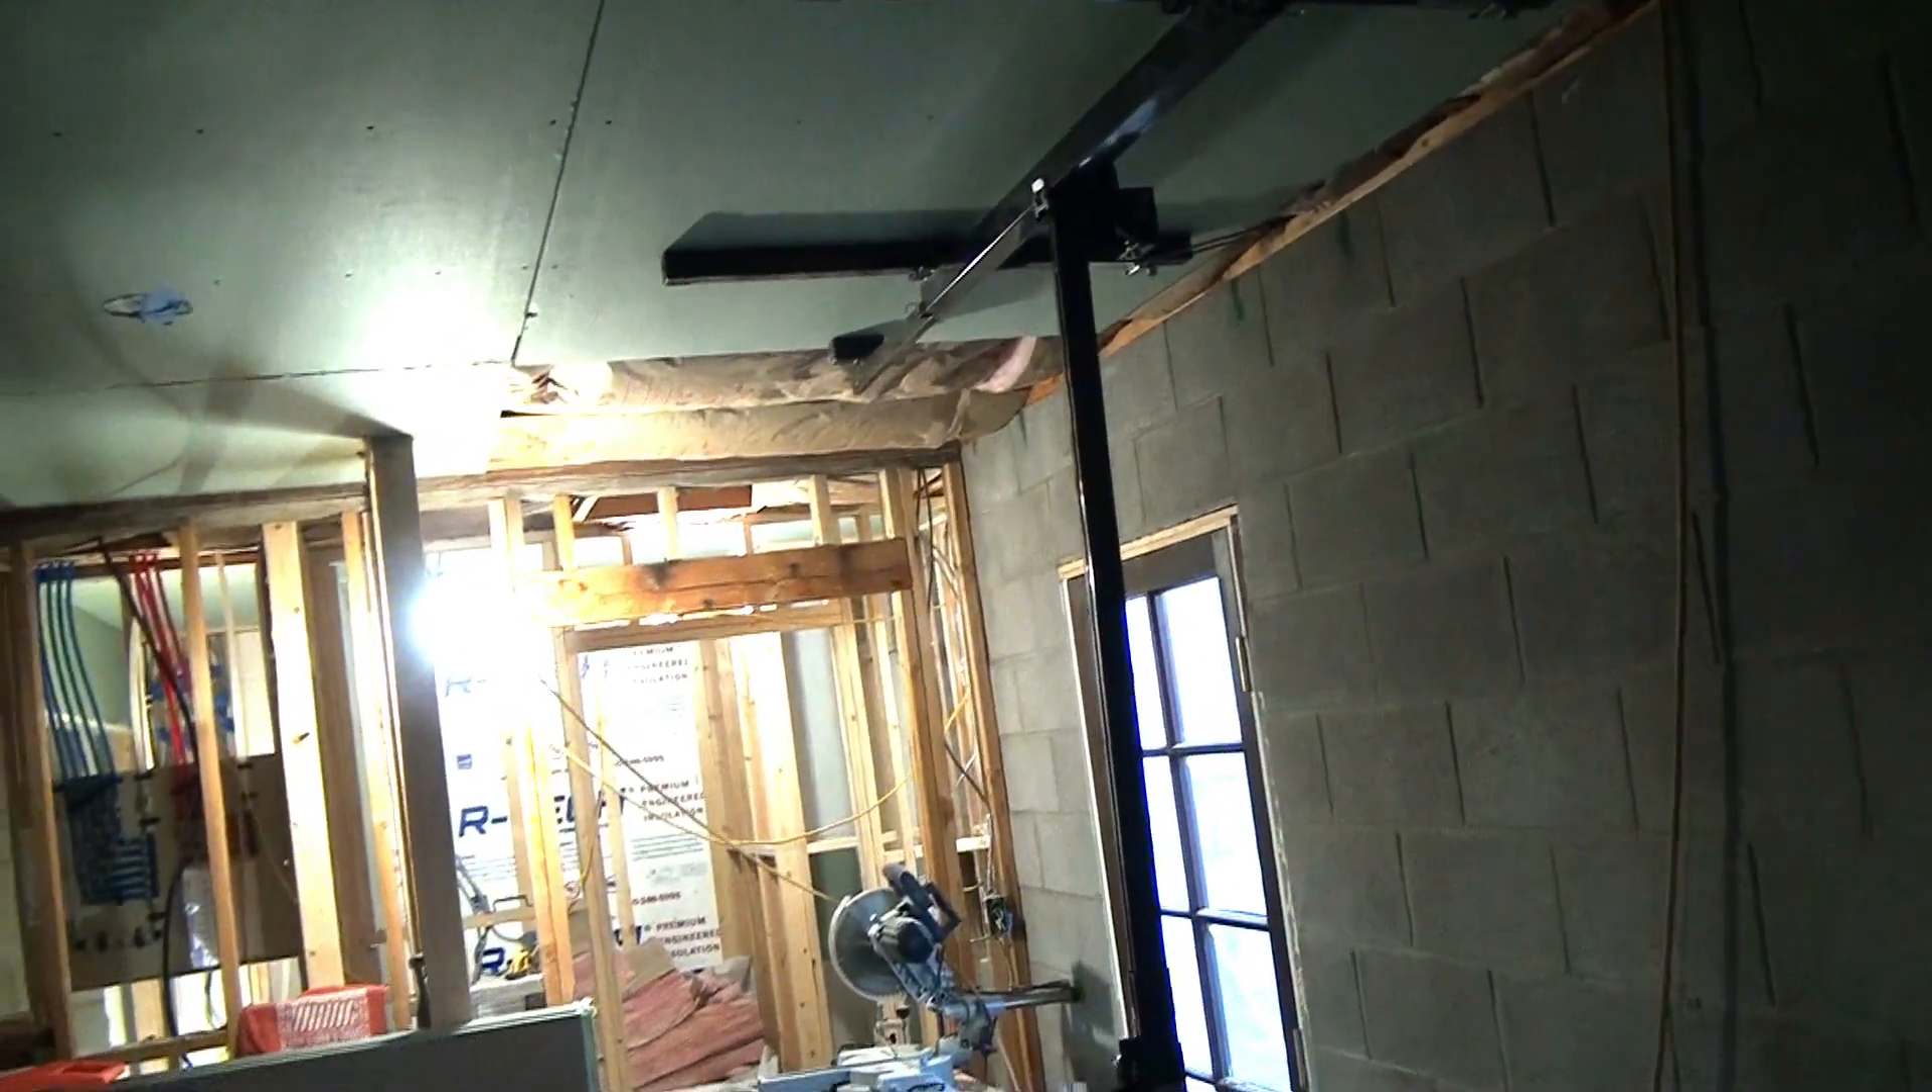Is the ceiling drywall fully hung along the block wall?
No.